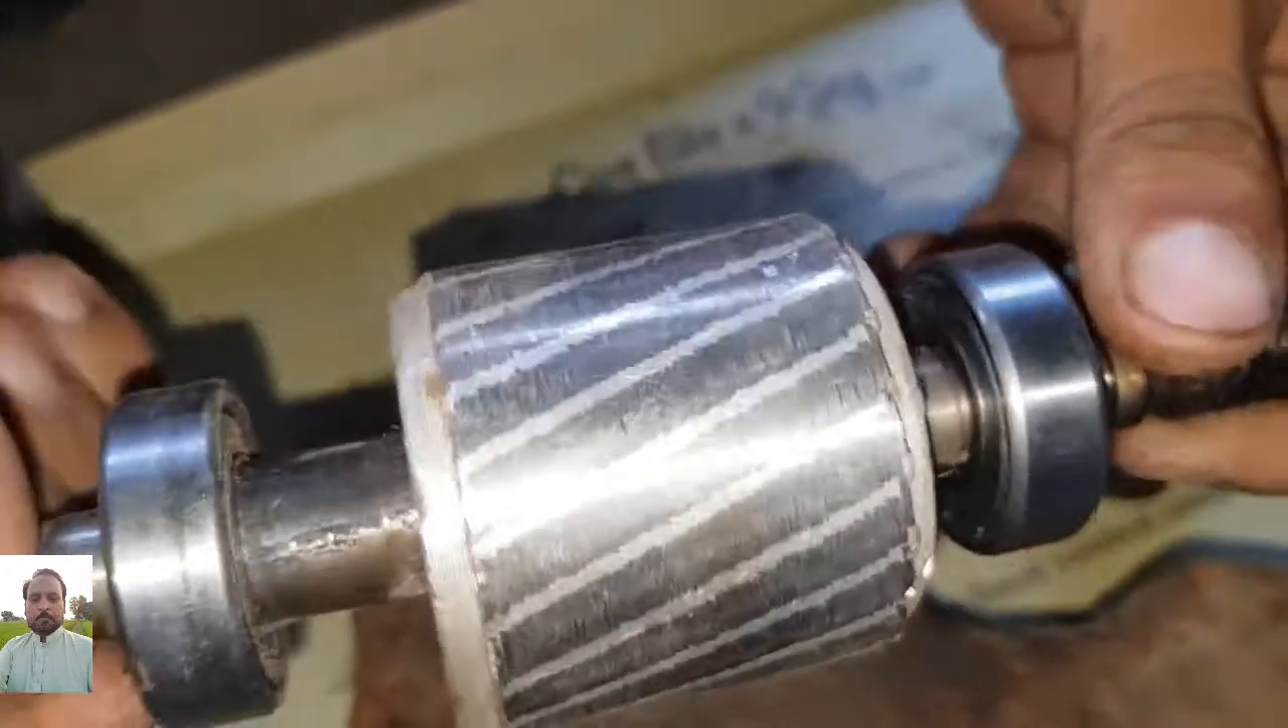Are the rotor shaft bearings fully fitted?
Yes.